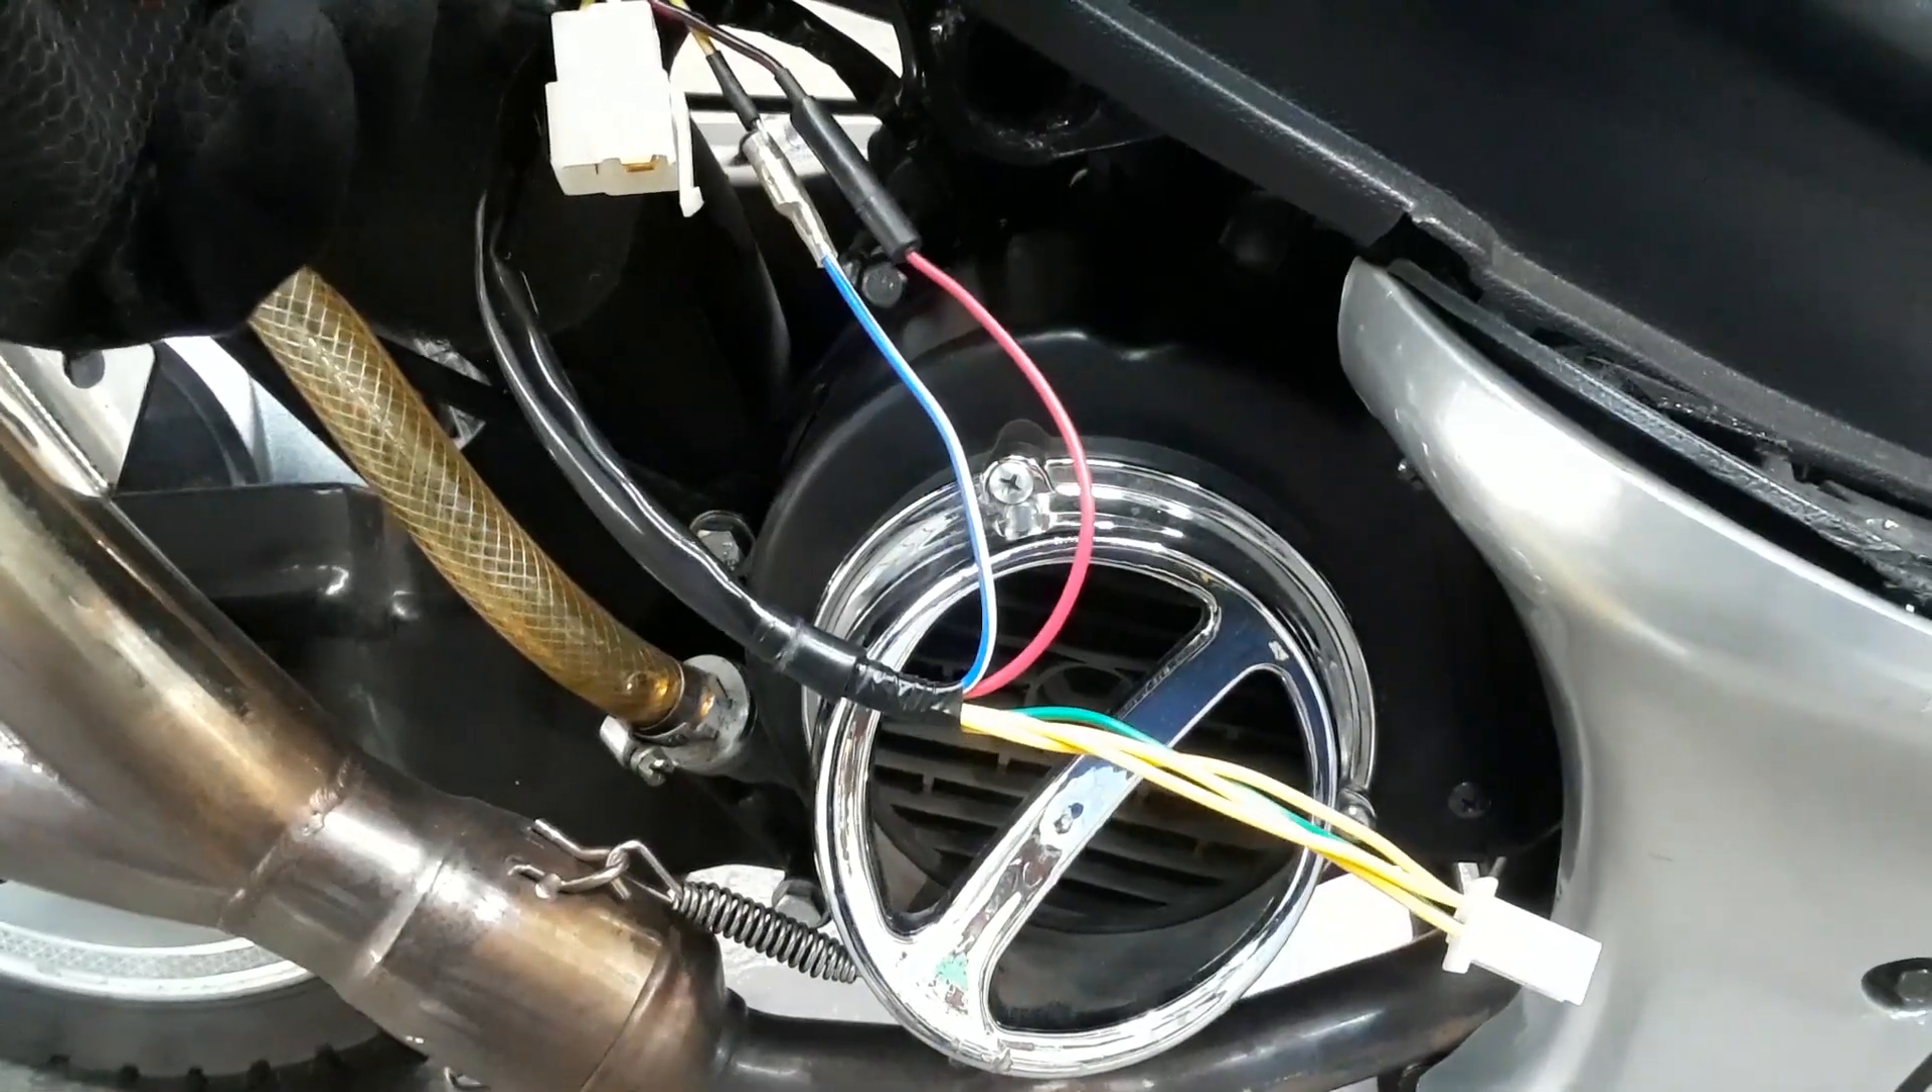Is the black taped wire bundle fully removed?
No.